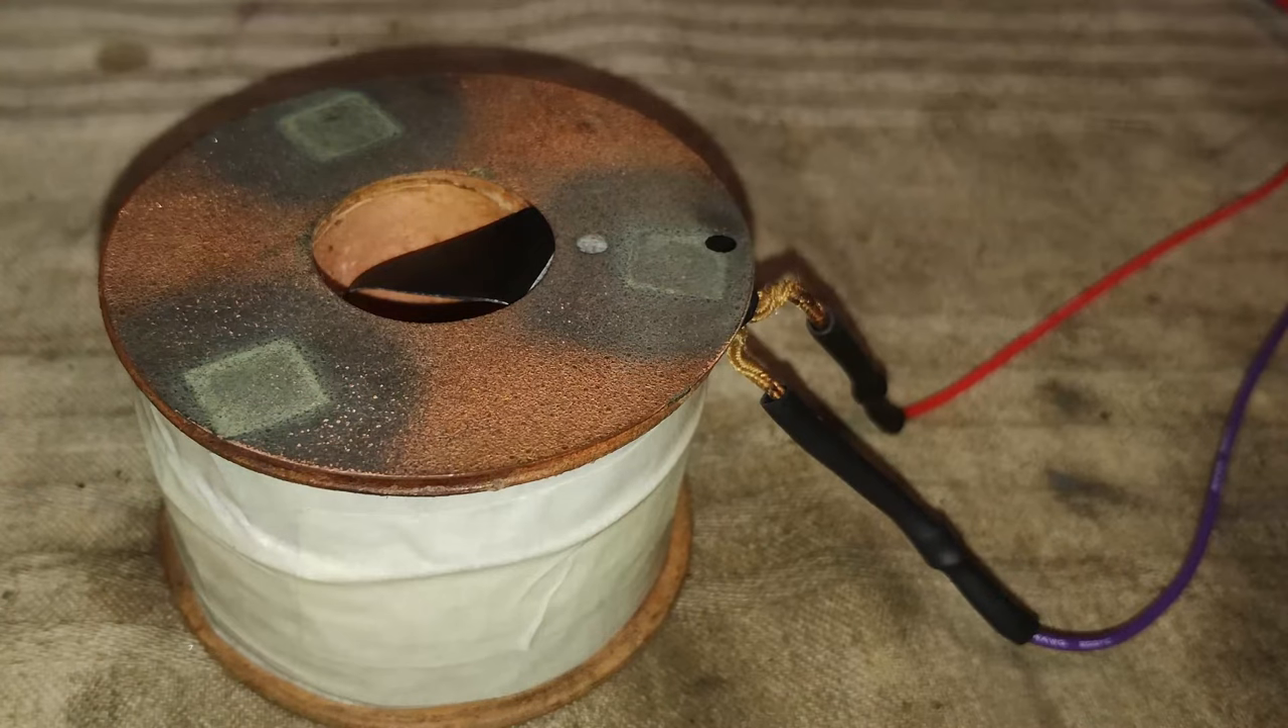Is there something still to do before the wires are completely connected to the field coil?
No.